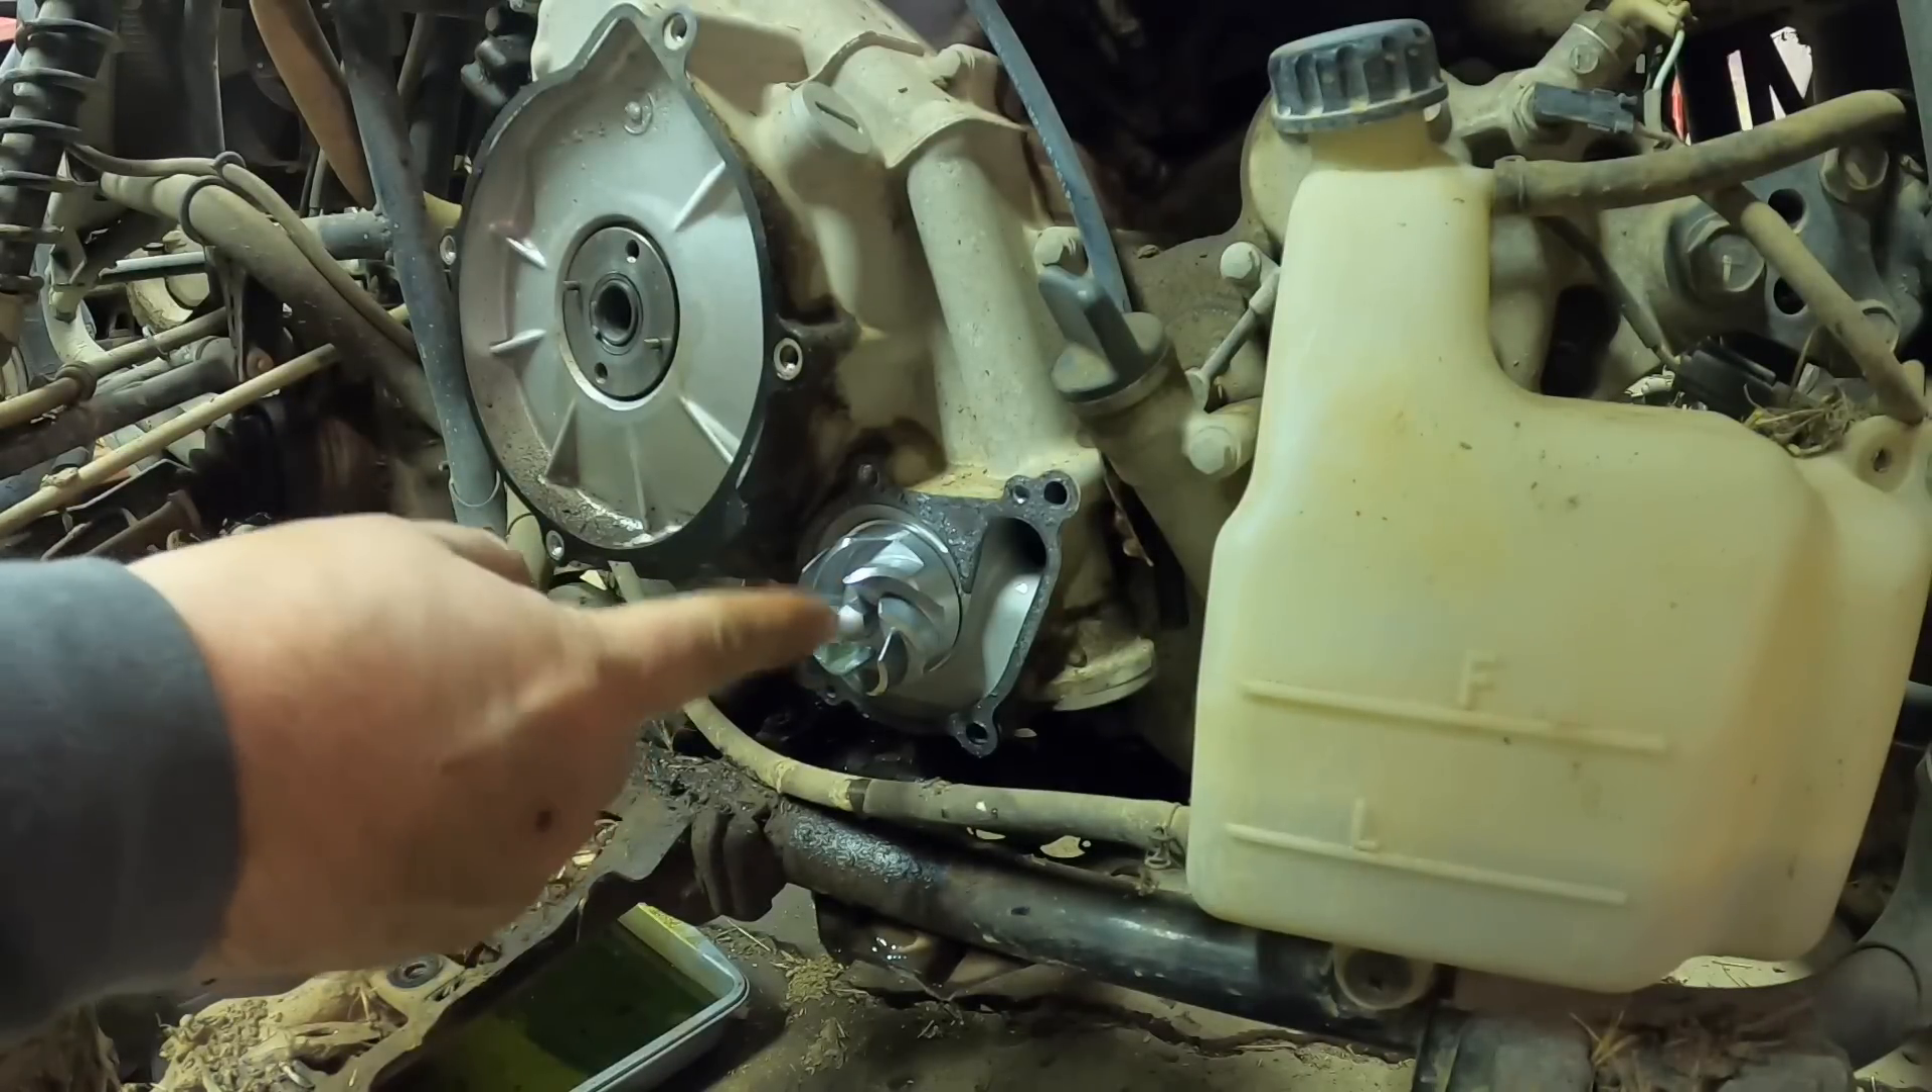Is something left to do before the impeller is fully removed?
Yes.